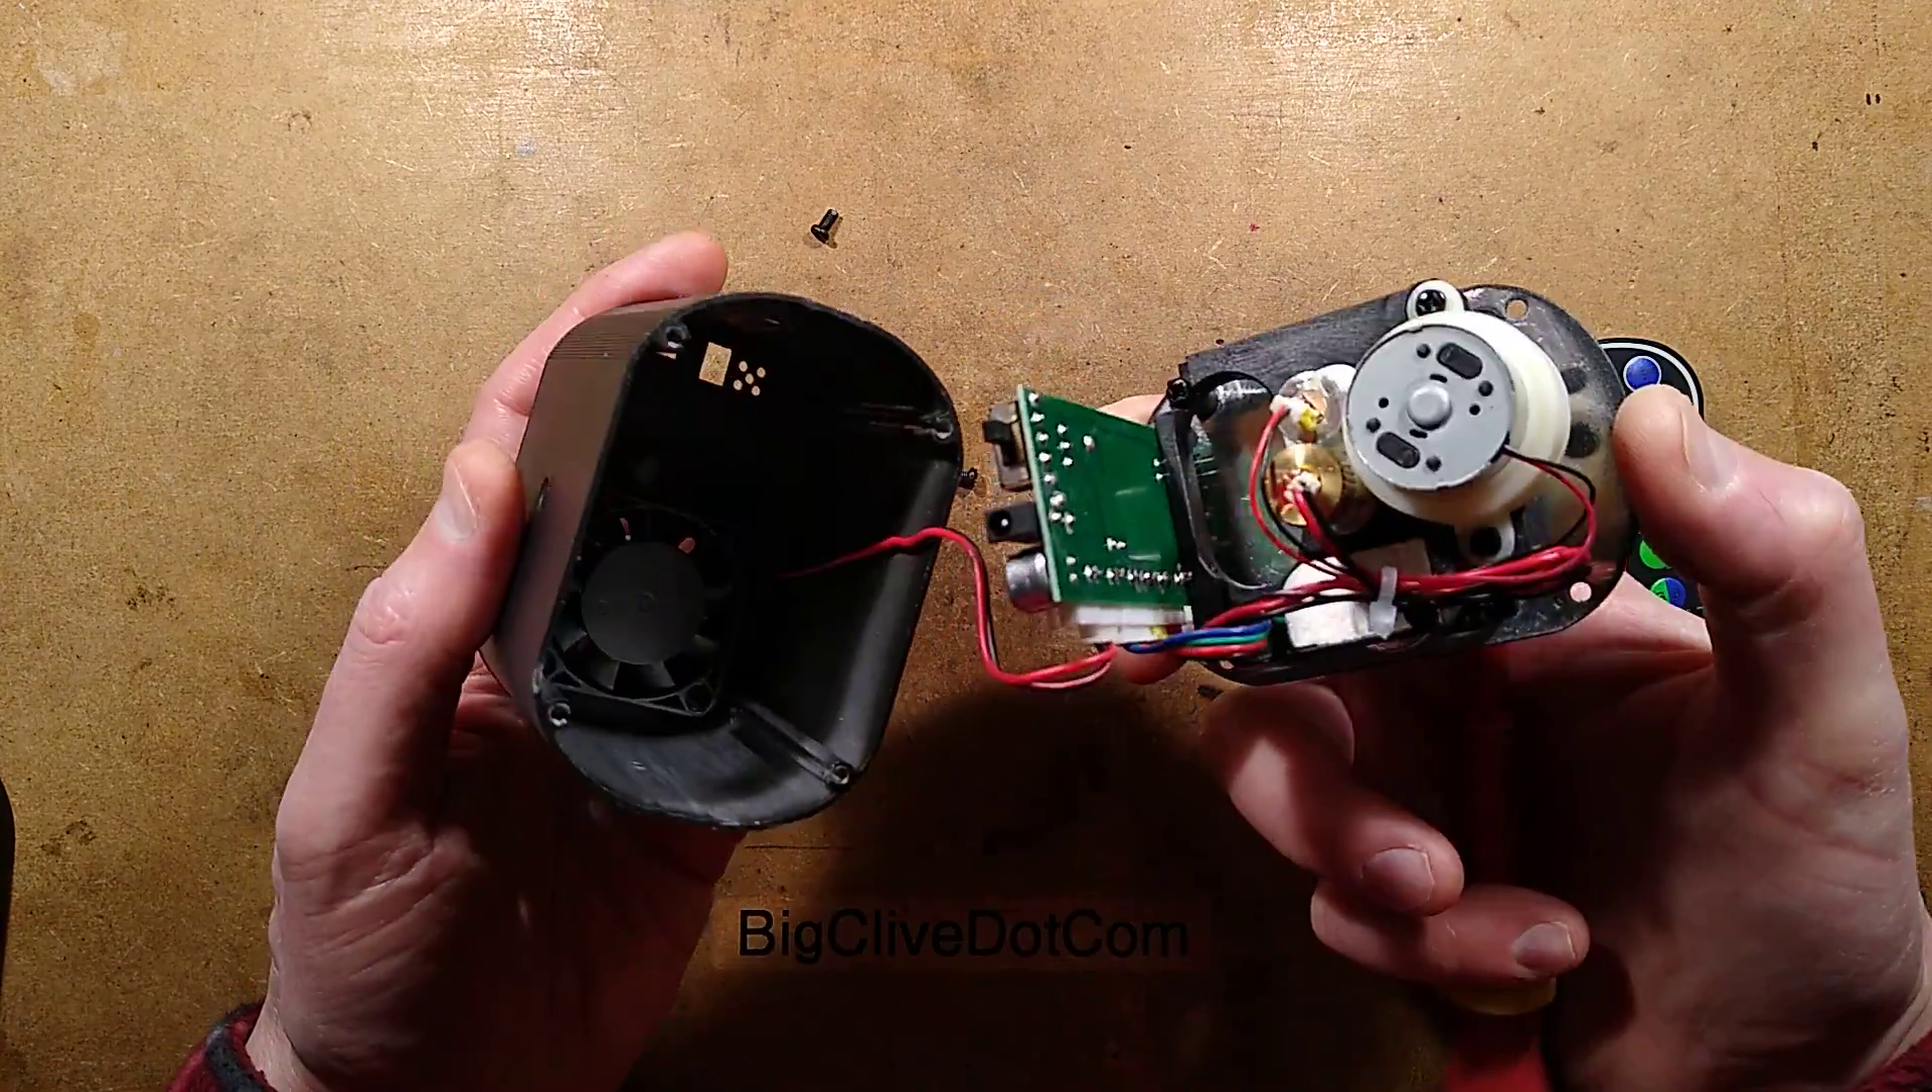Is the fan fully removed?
No.